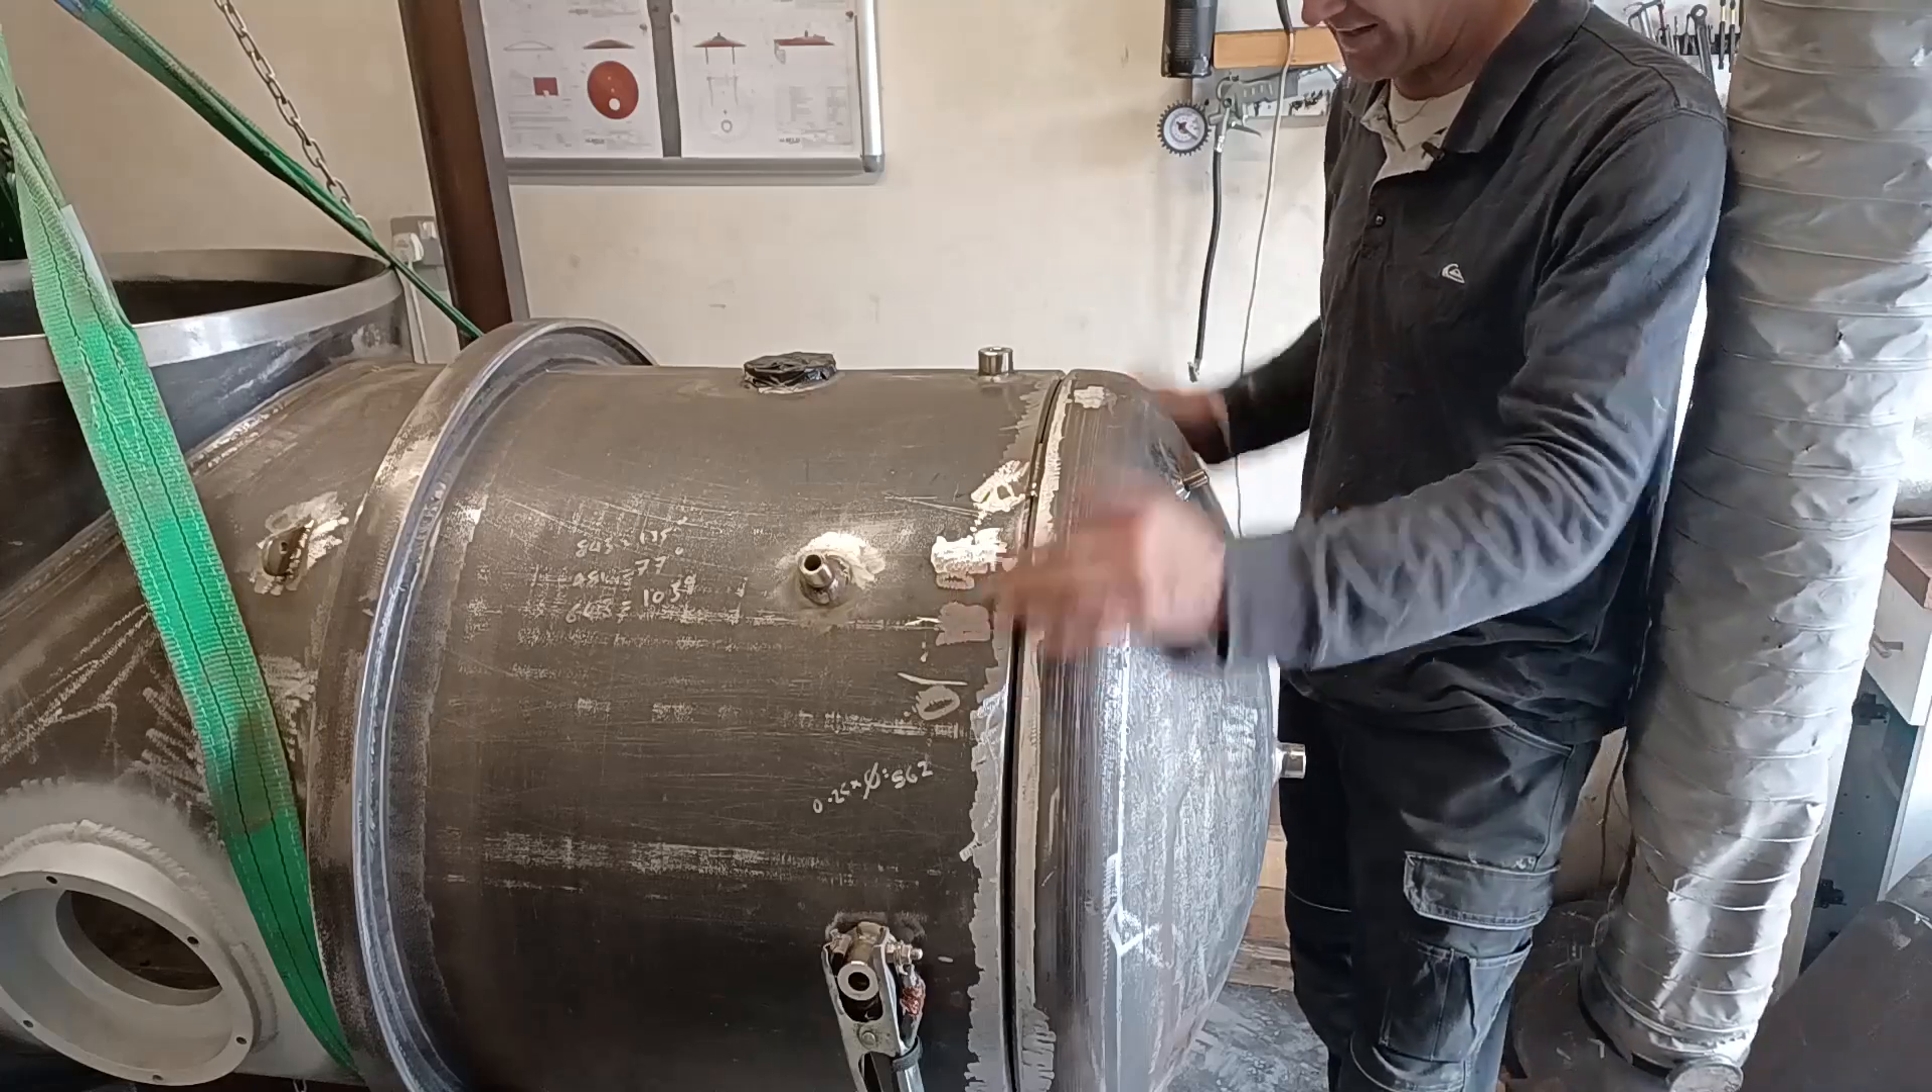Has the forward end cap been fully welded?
No.